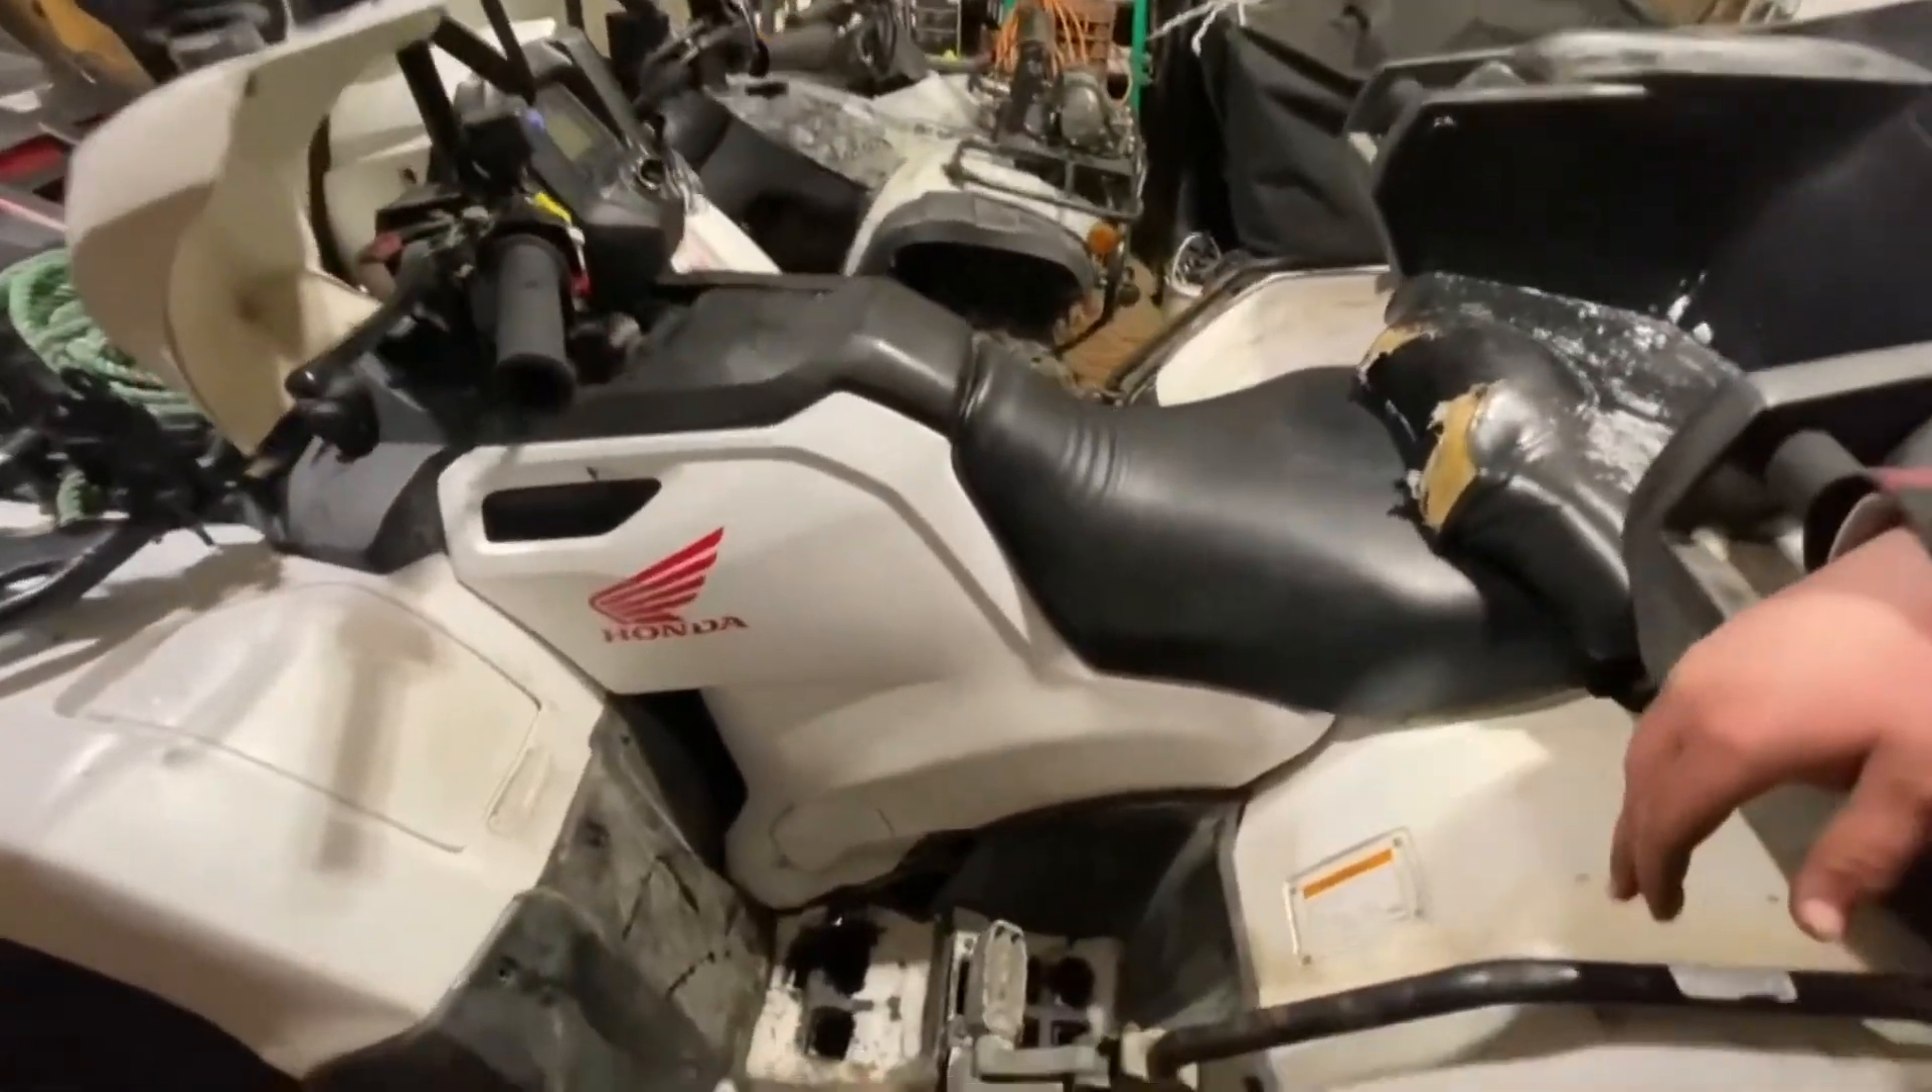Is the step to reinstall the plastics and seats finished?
Yes.